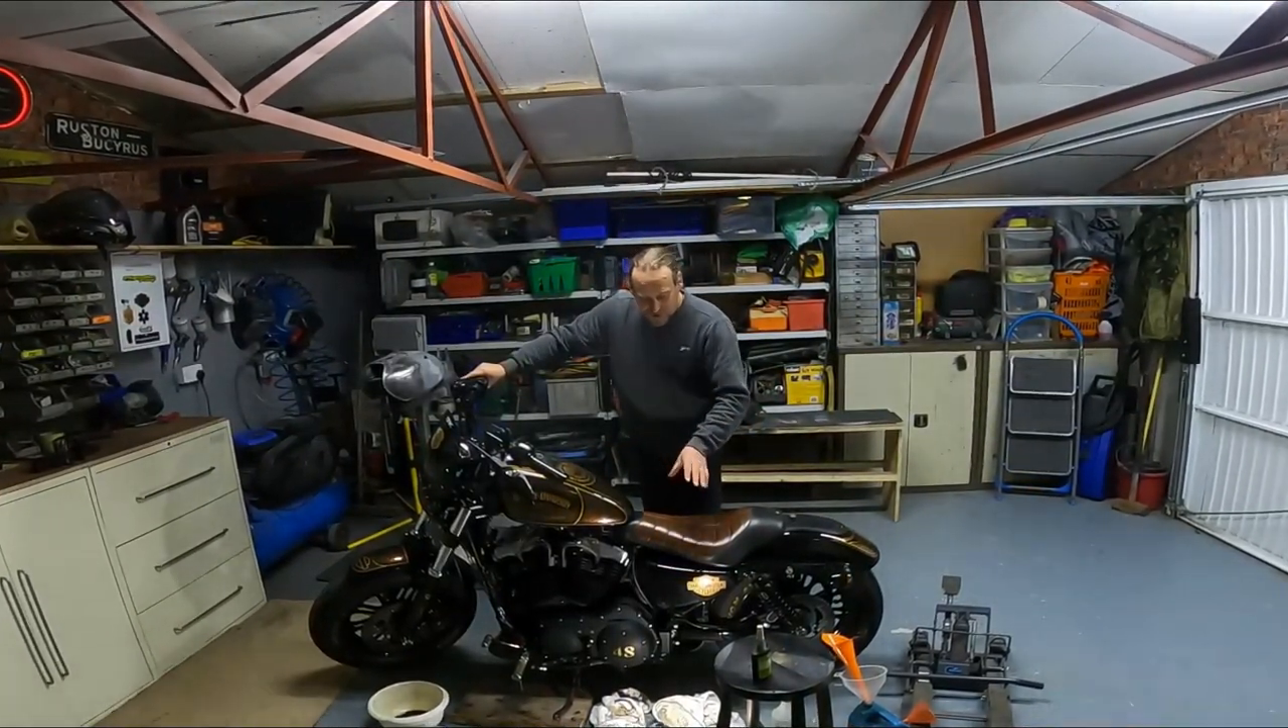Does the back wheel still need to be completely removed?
Yes.